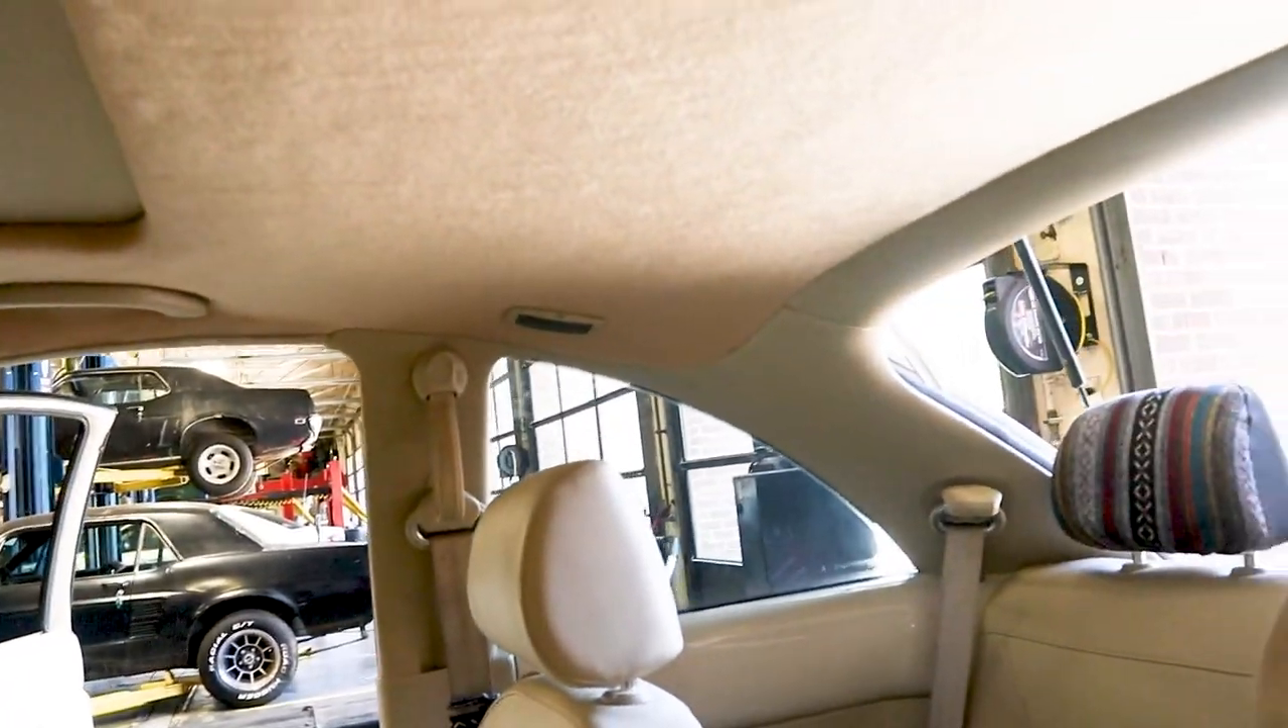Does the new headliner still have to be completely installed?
No.